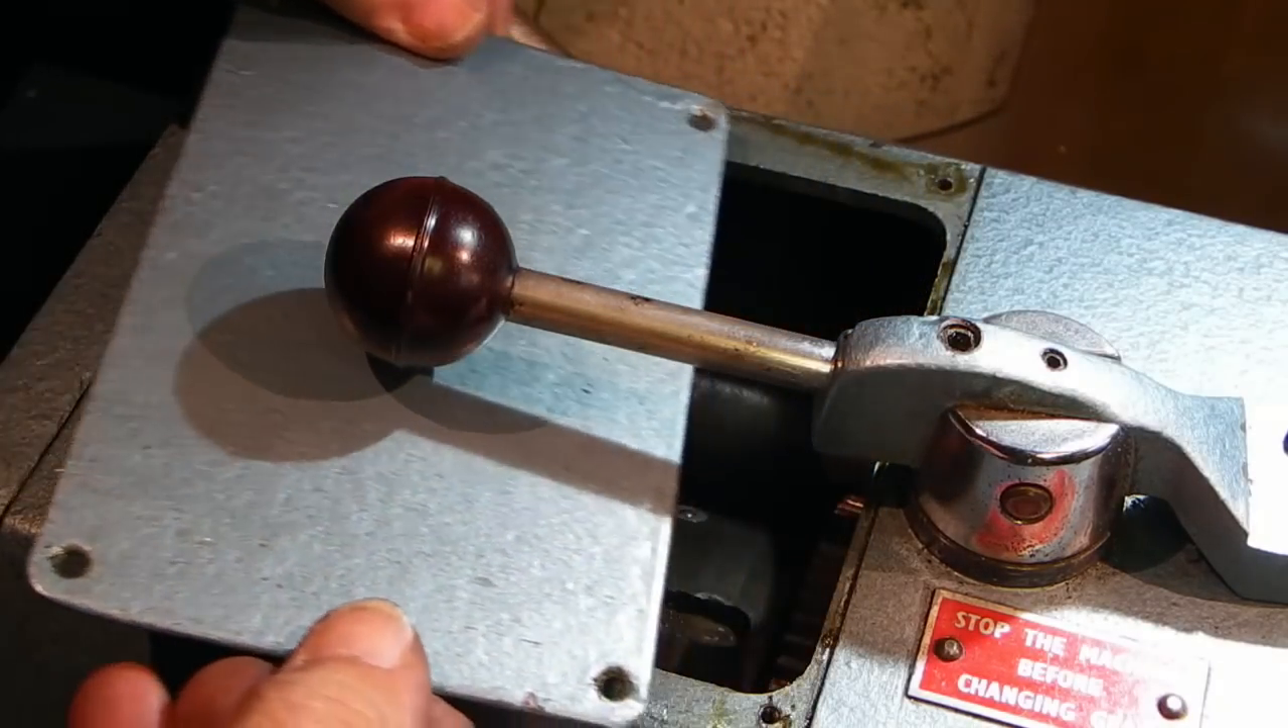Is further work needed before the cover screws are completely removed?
No.